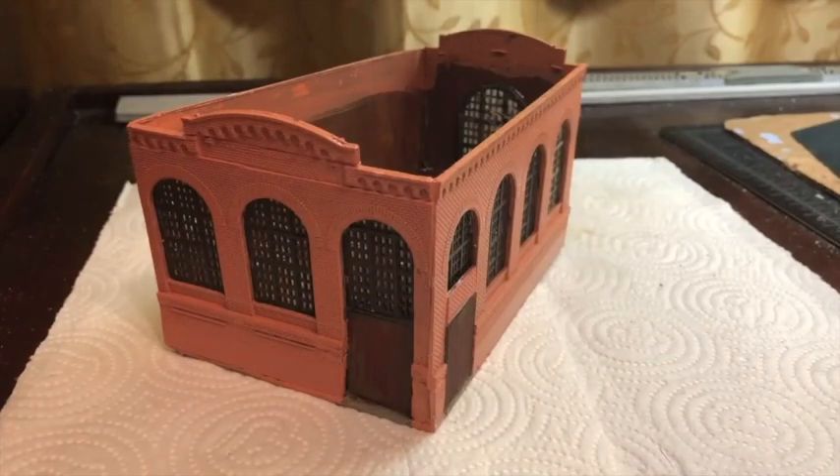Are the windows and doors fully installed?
Yes.